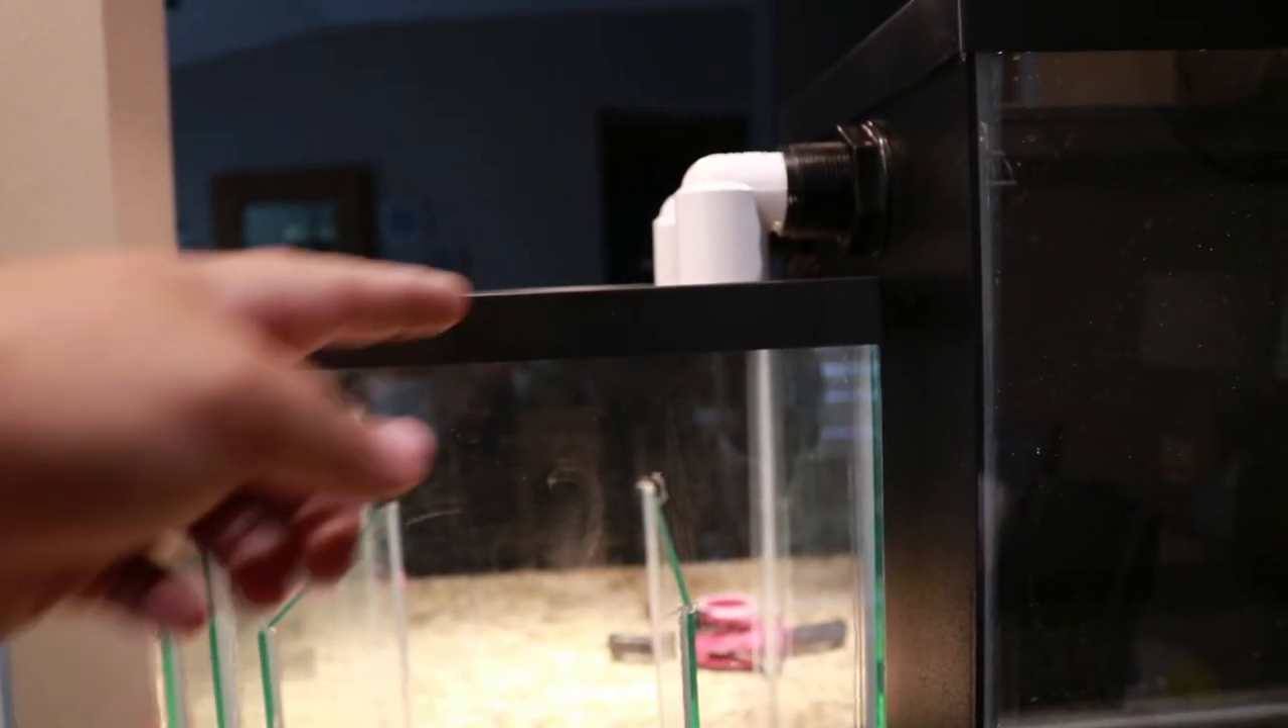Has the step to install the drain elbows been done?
Yes.